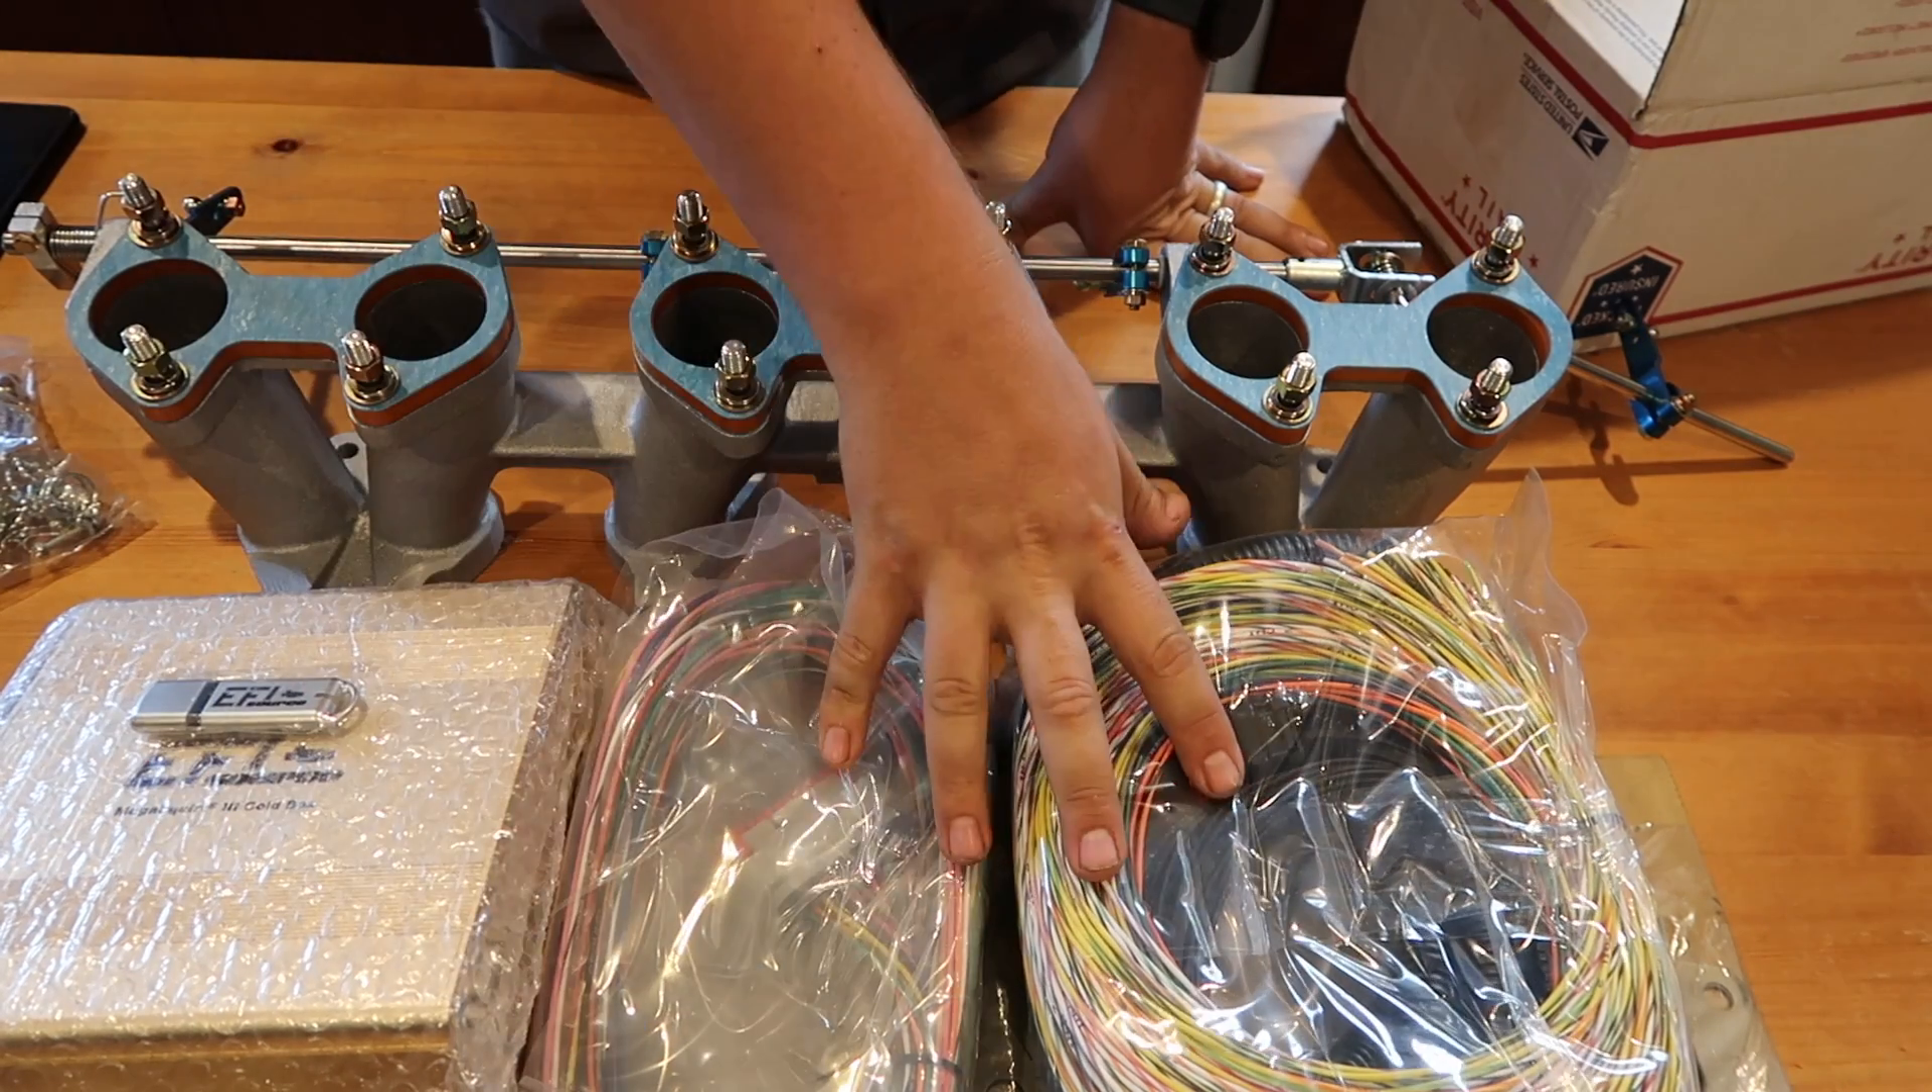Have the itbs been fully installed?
No.